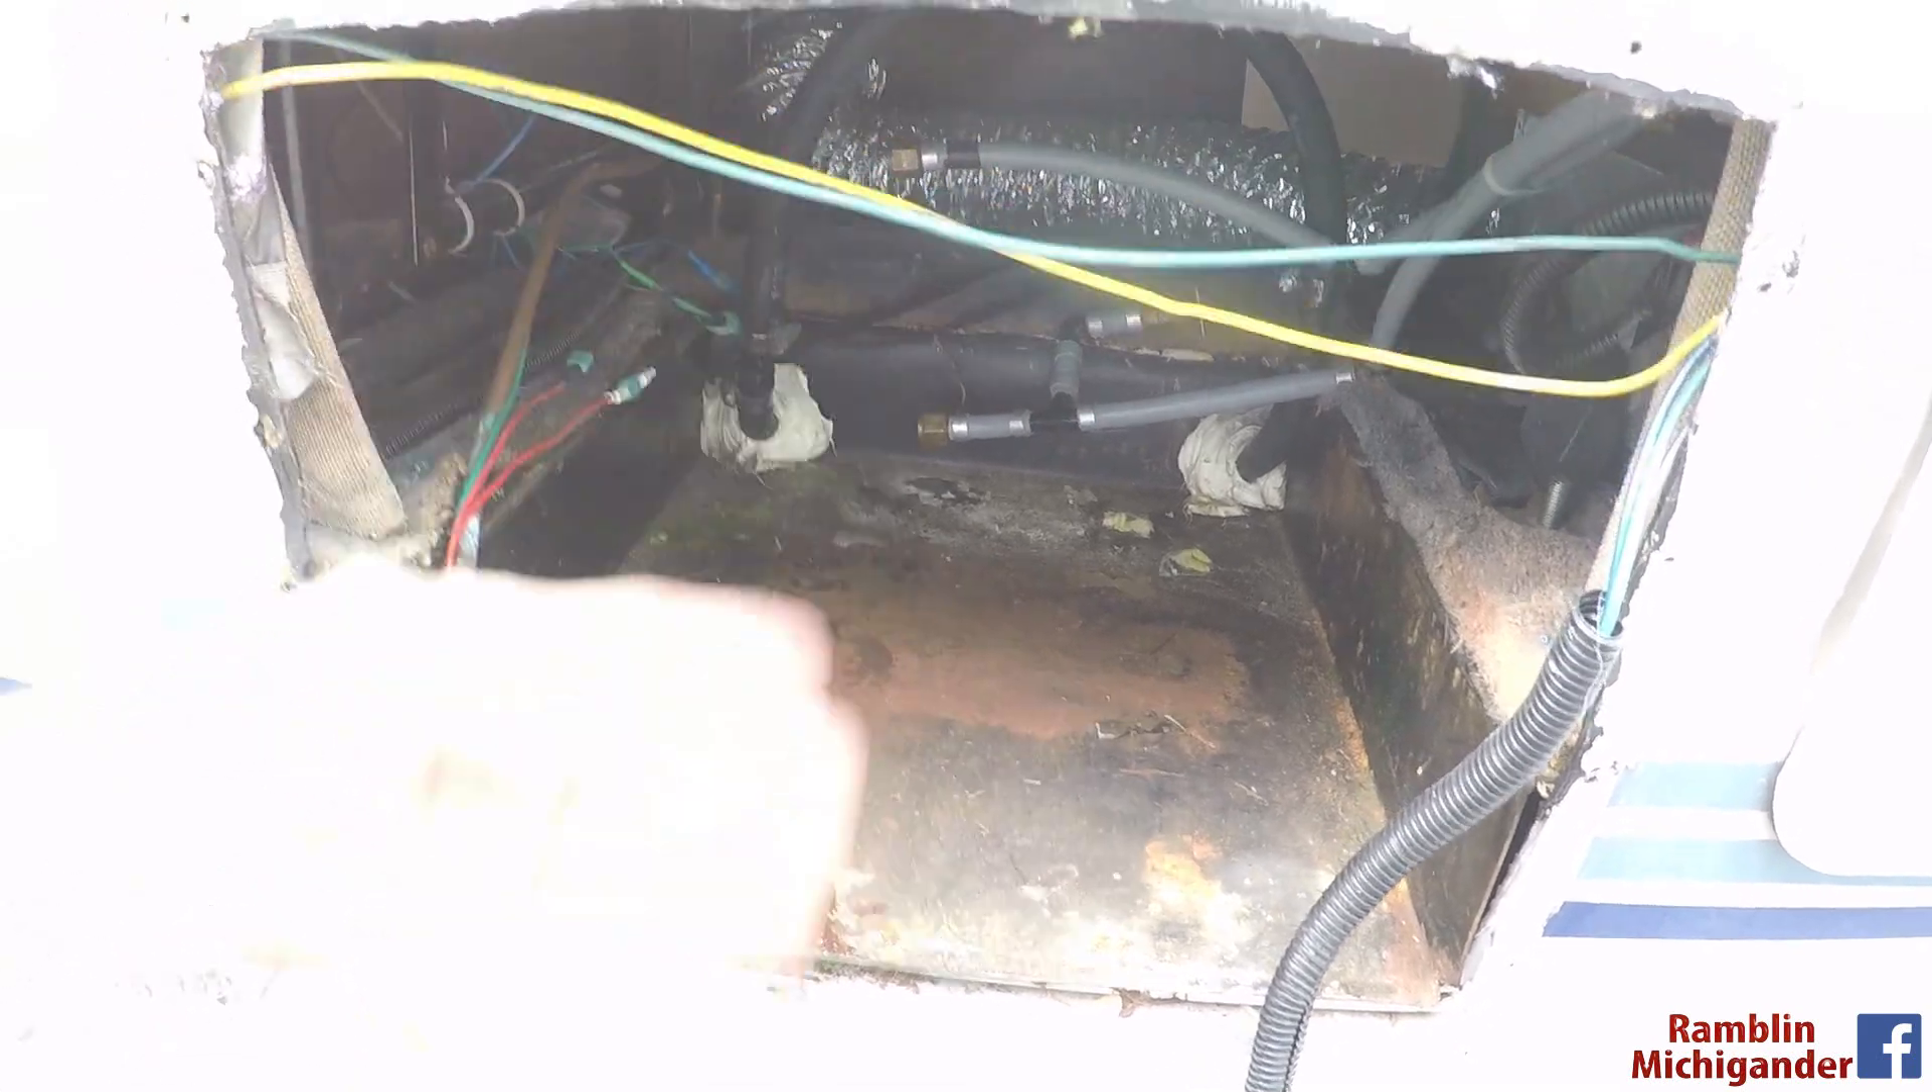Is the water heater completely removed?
Yes.